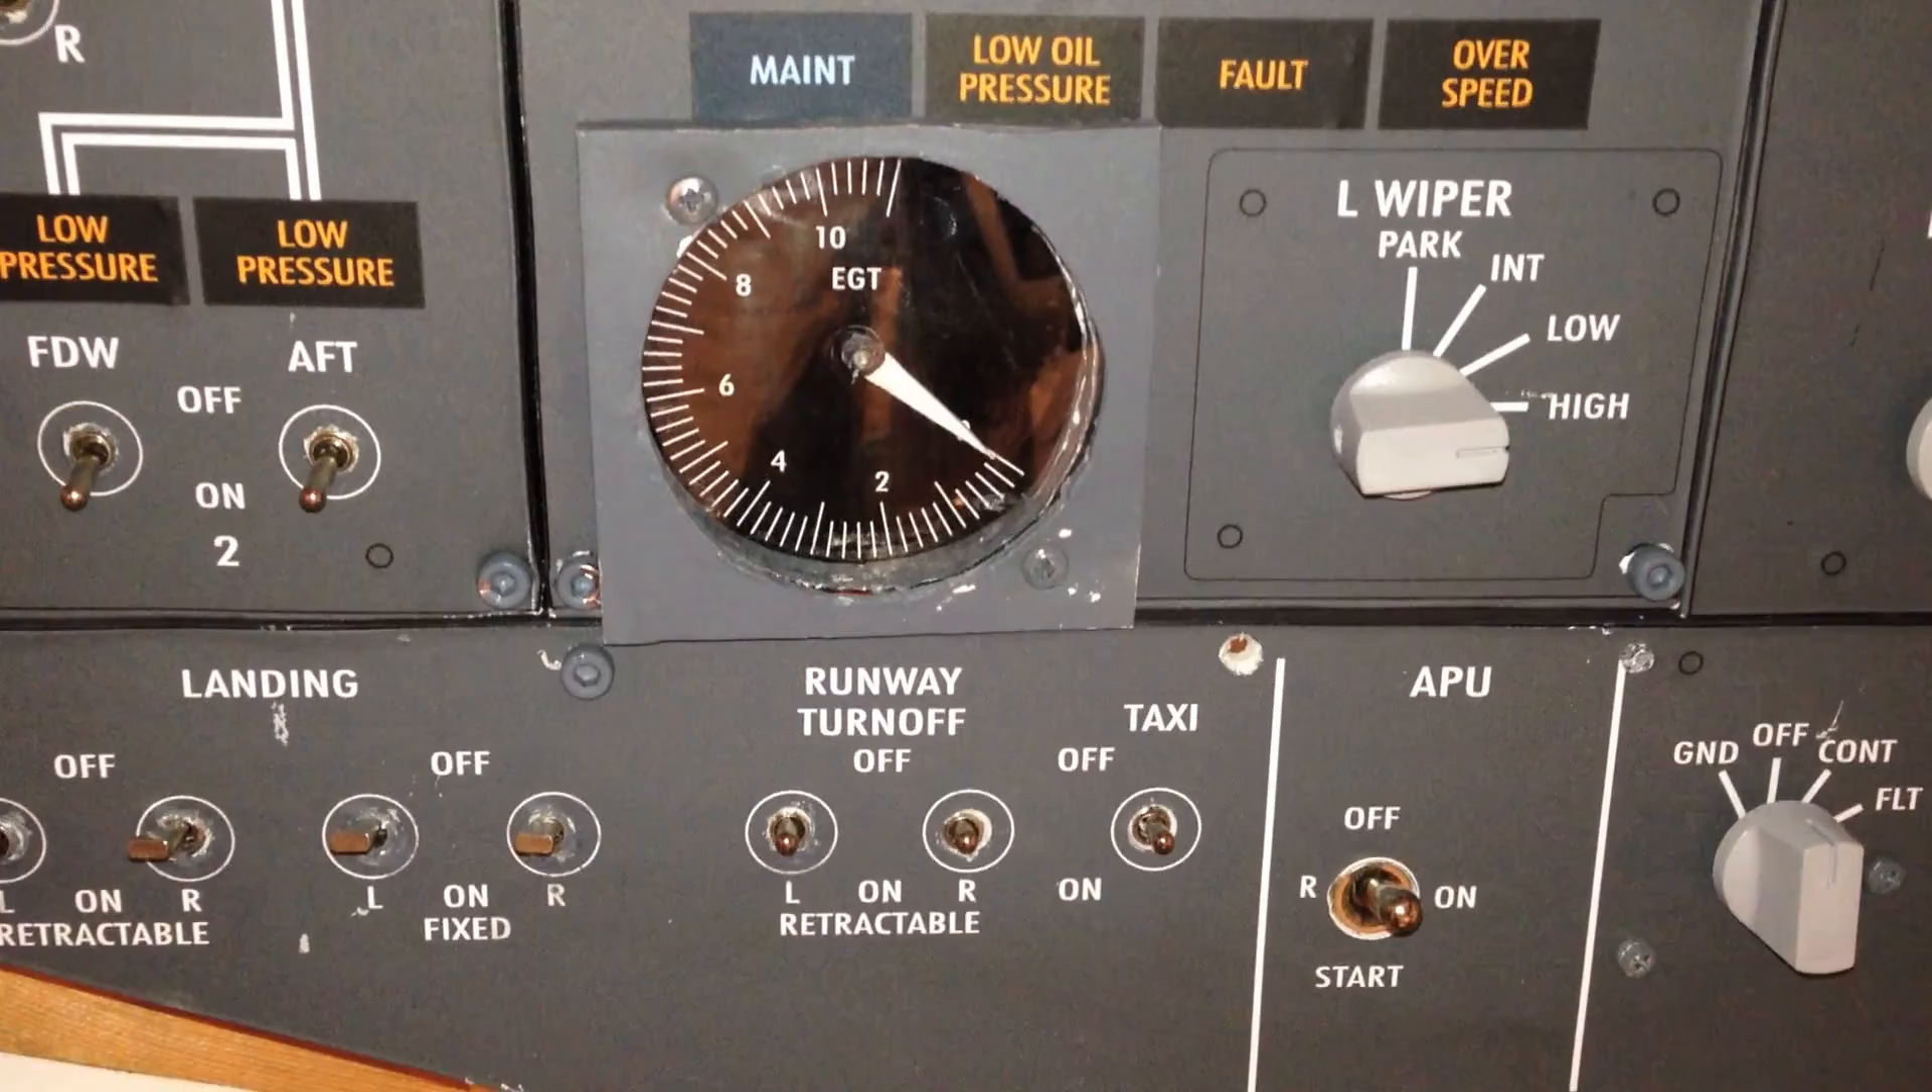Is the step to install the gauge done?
Yes.